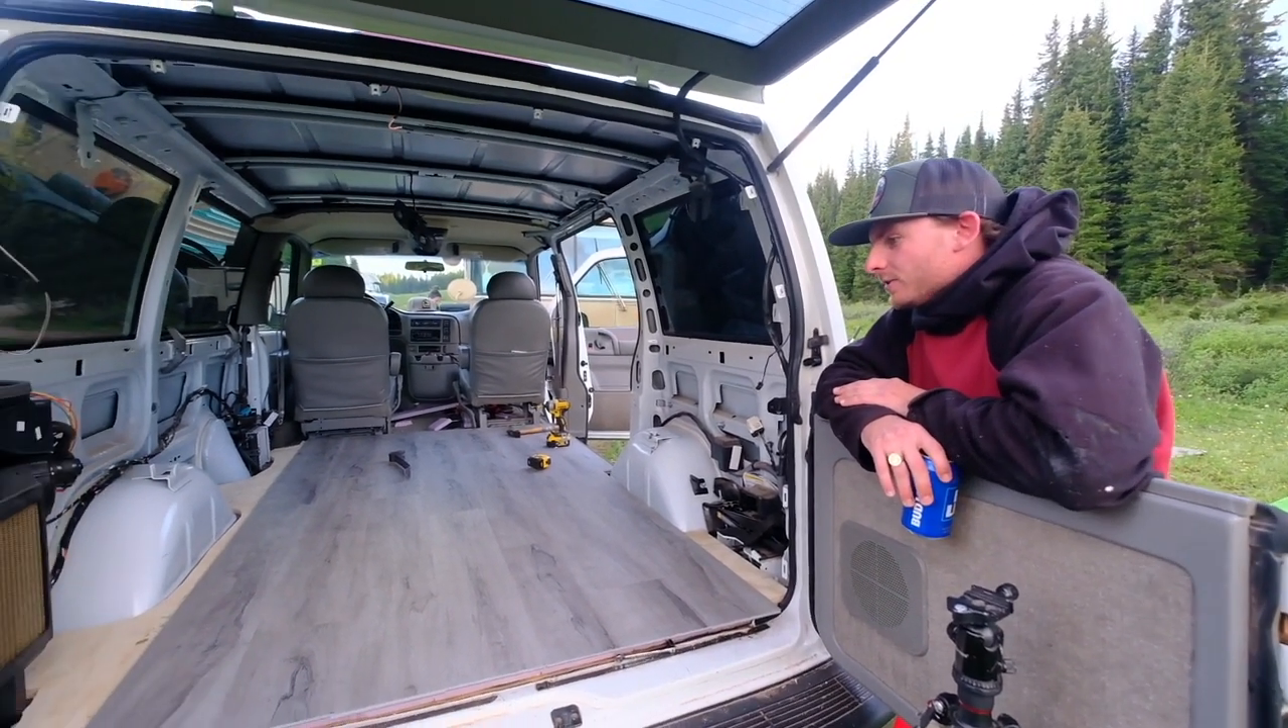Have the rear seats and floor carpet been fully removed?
Yes.